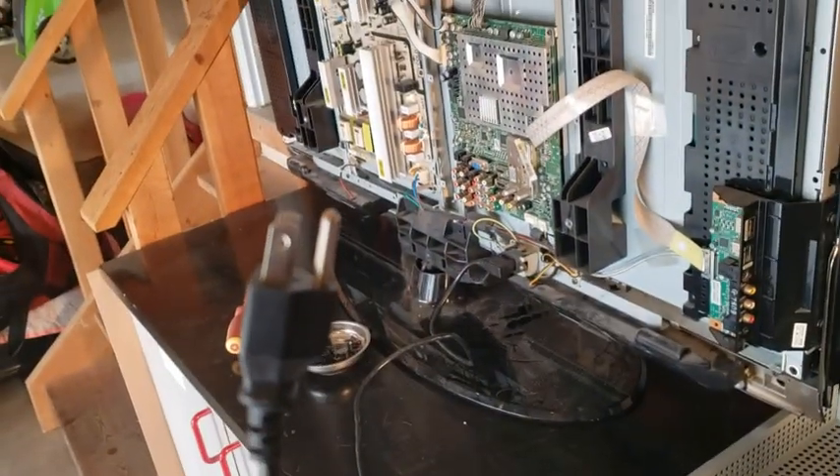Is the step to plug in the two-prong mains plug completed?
No.